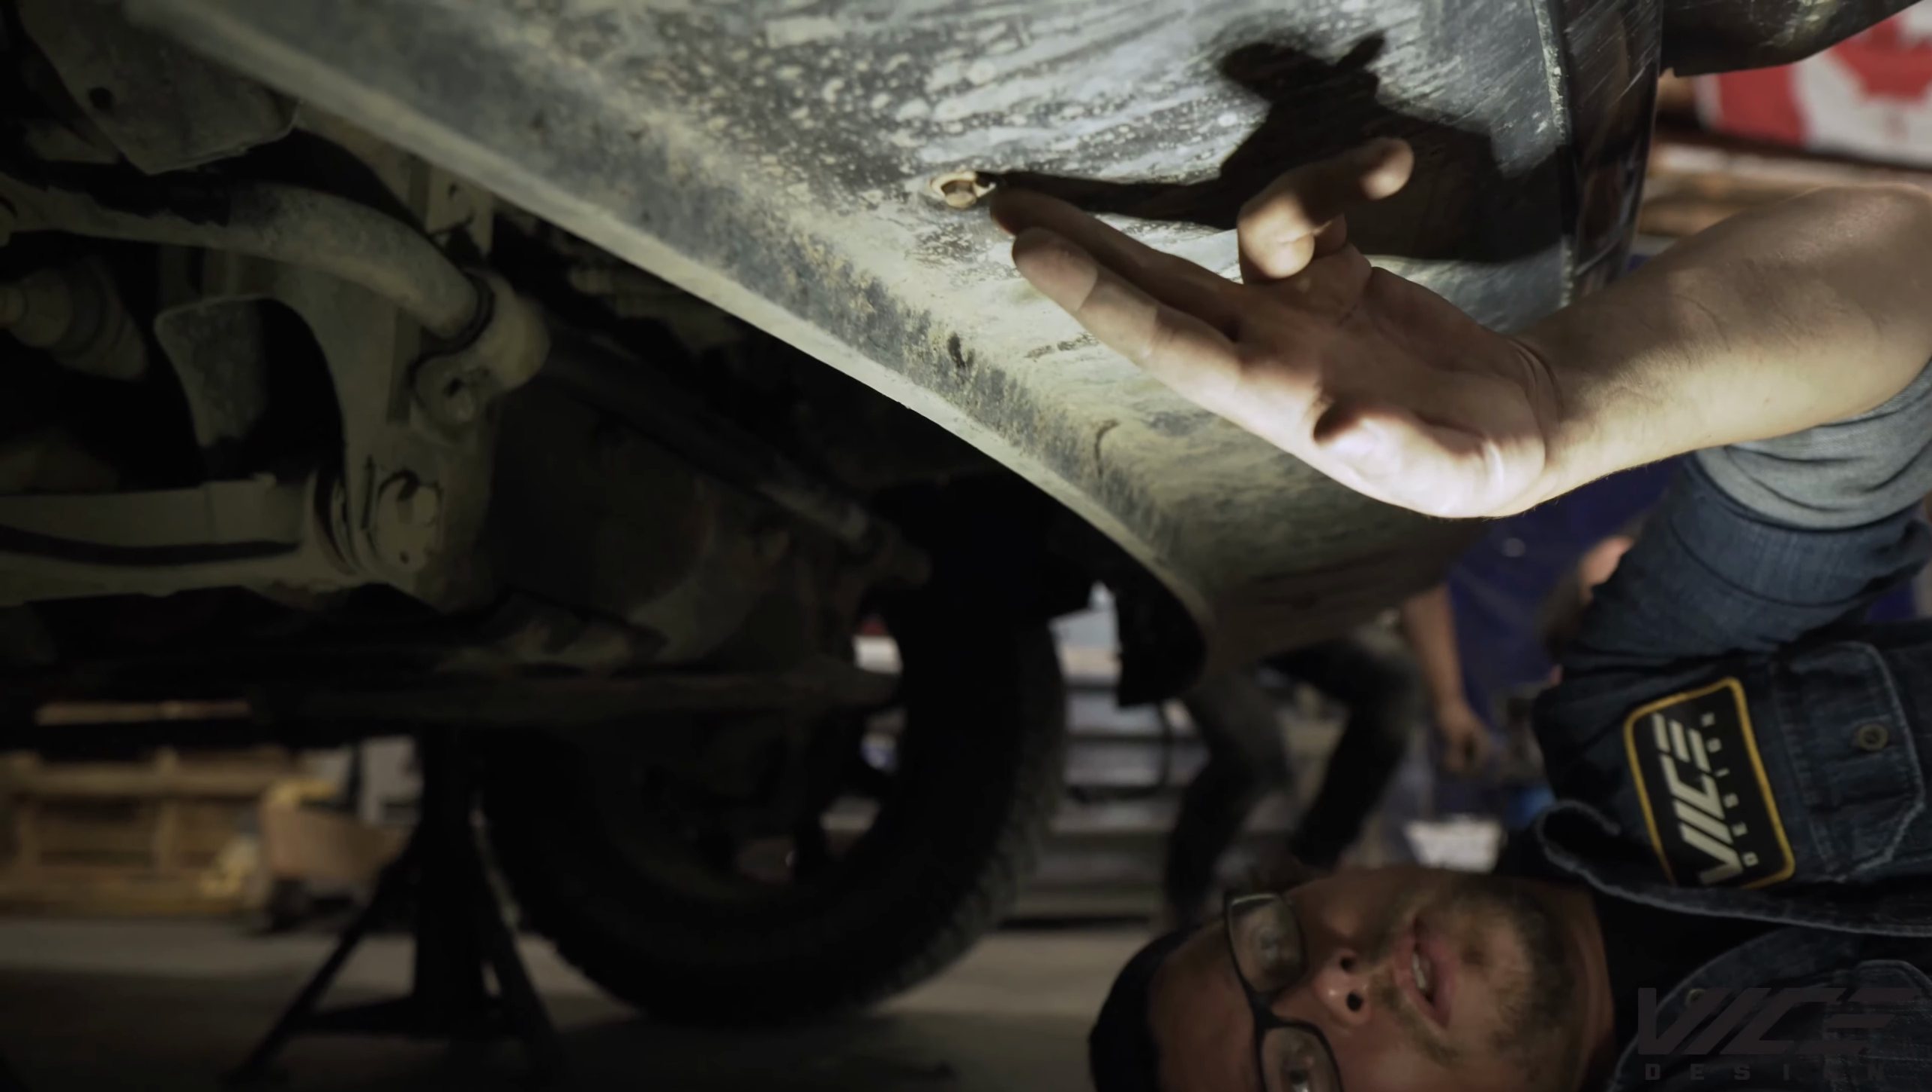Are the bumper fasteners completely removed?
No.